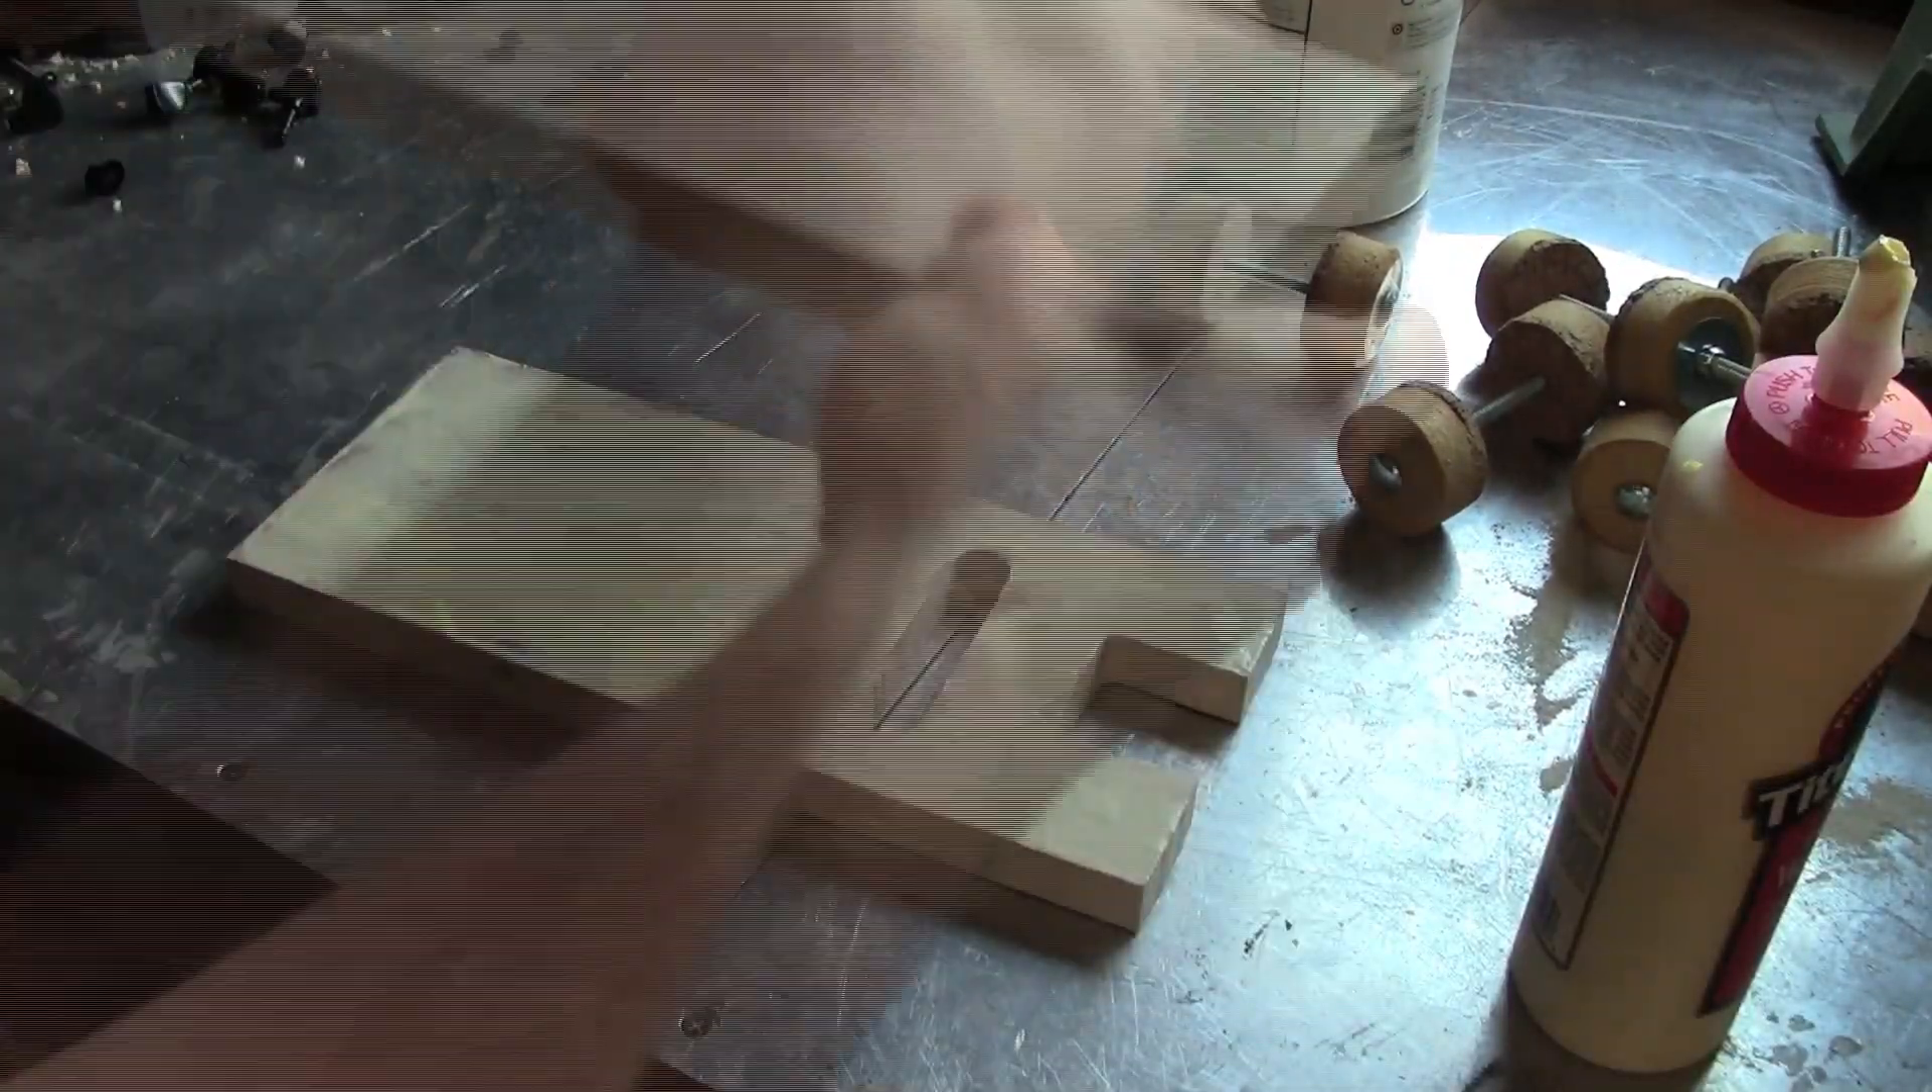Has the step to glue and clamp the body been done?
No.